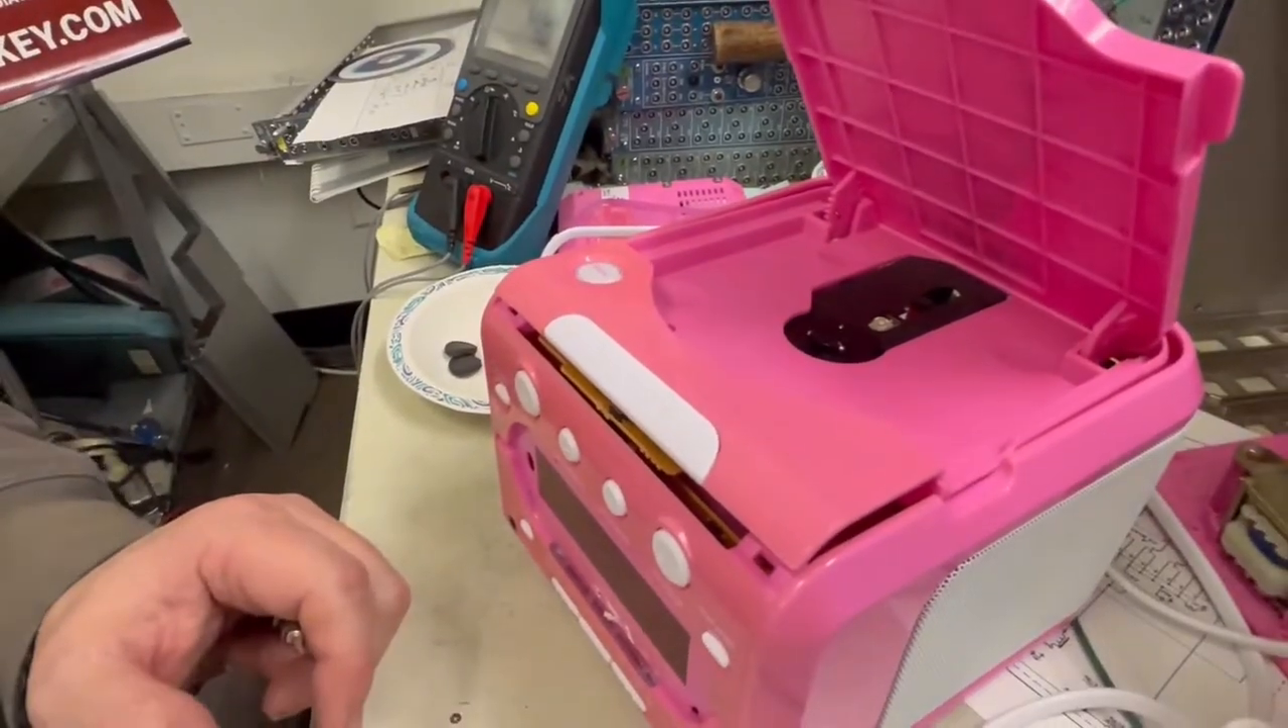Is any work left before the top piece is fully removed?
Yes.